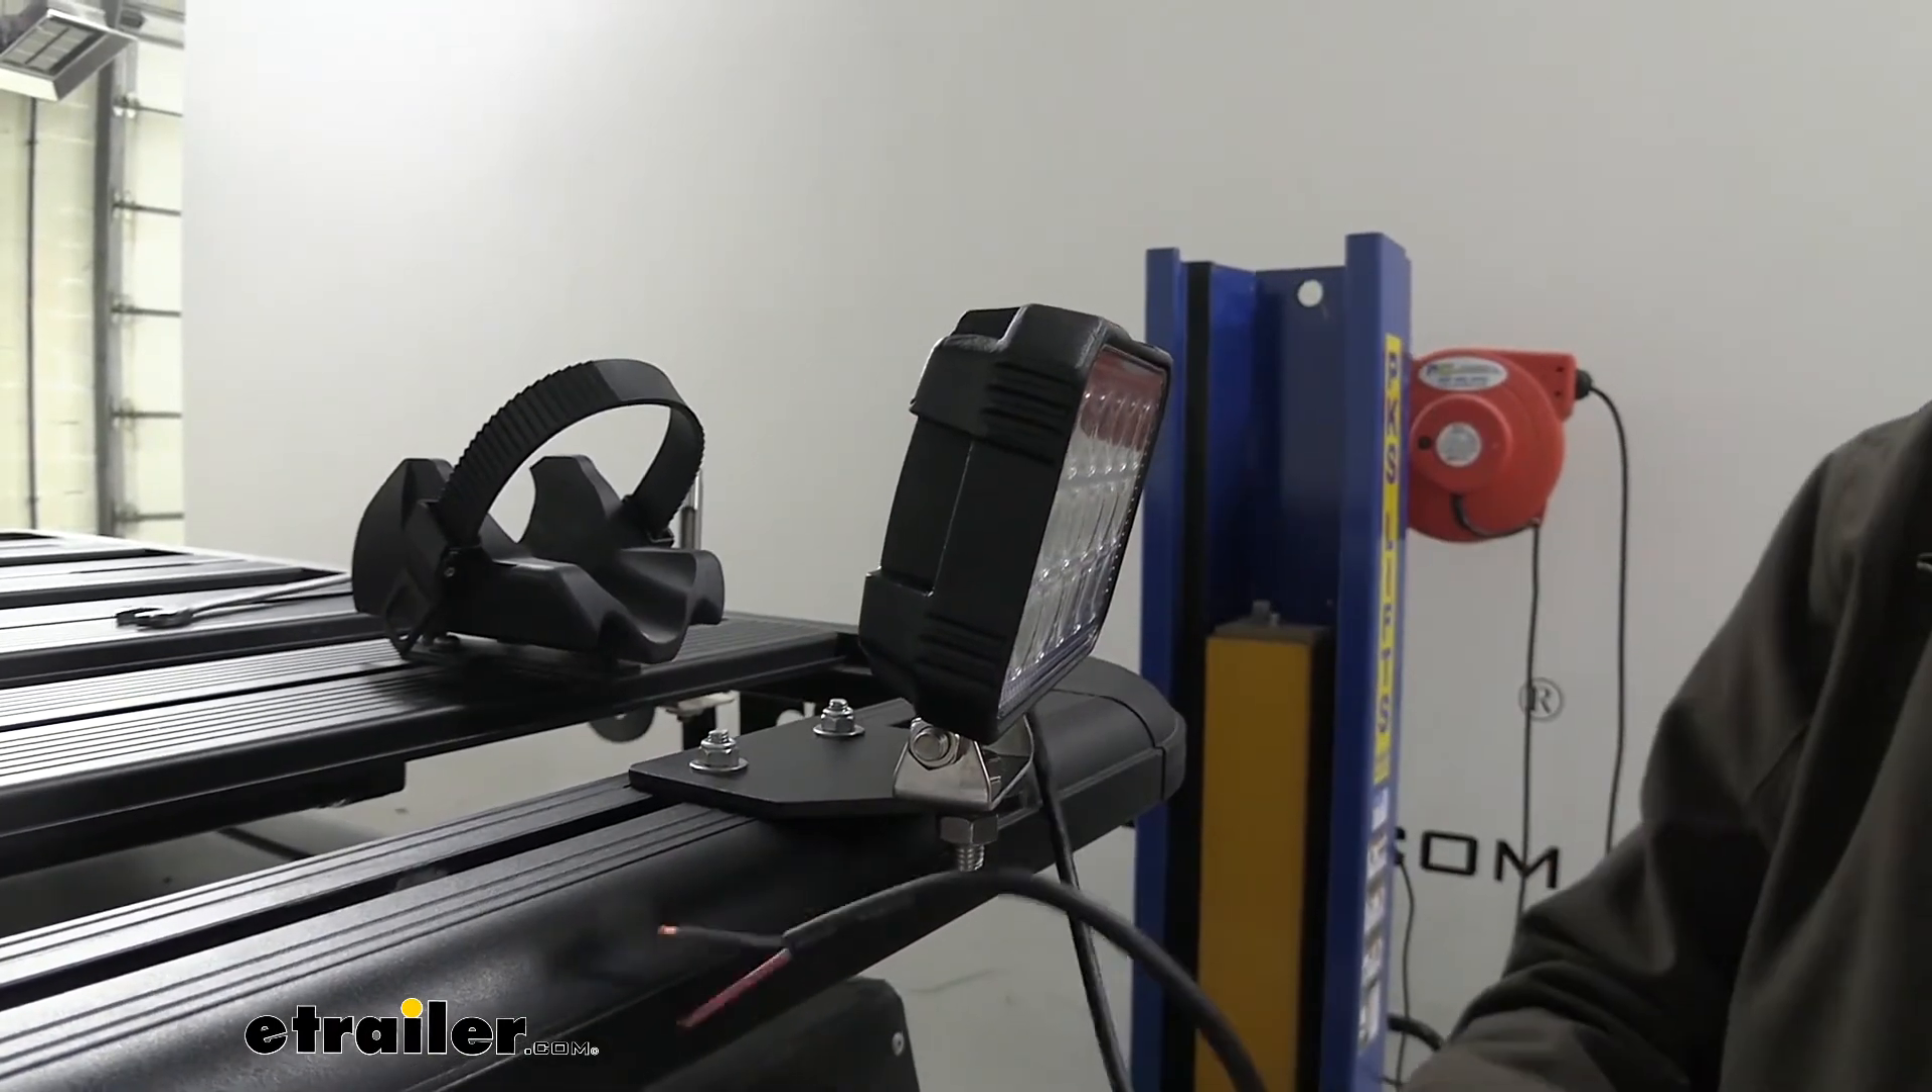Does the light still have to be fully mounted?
No.